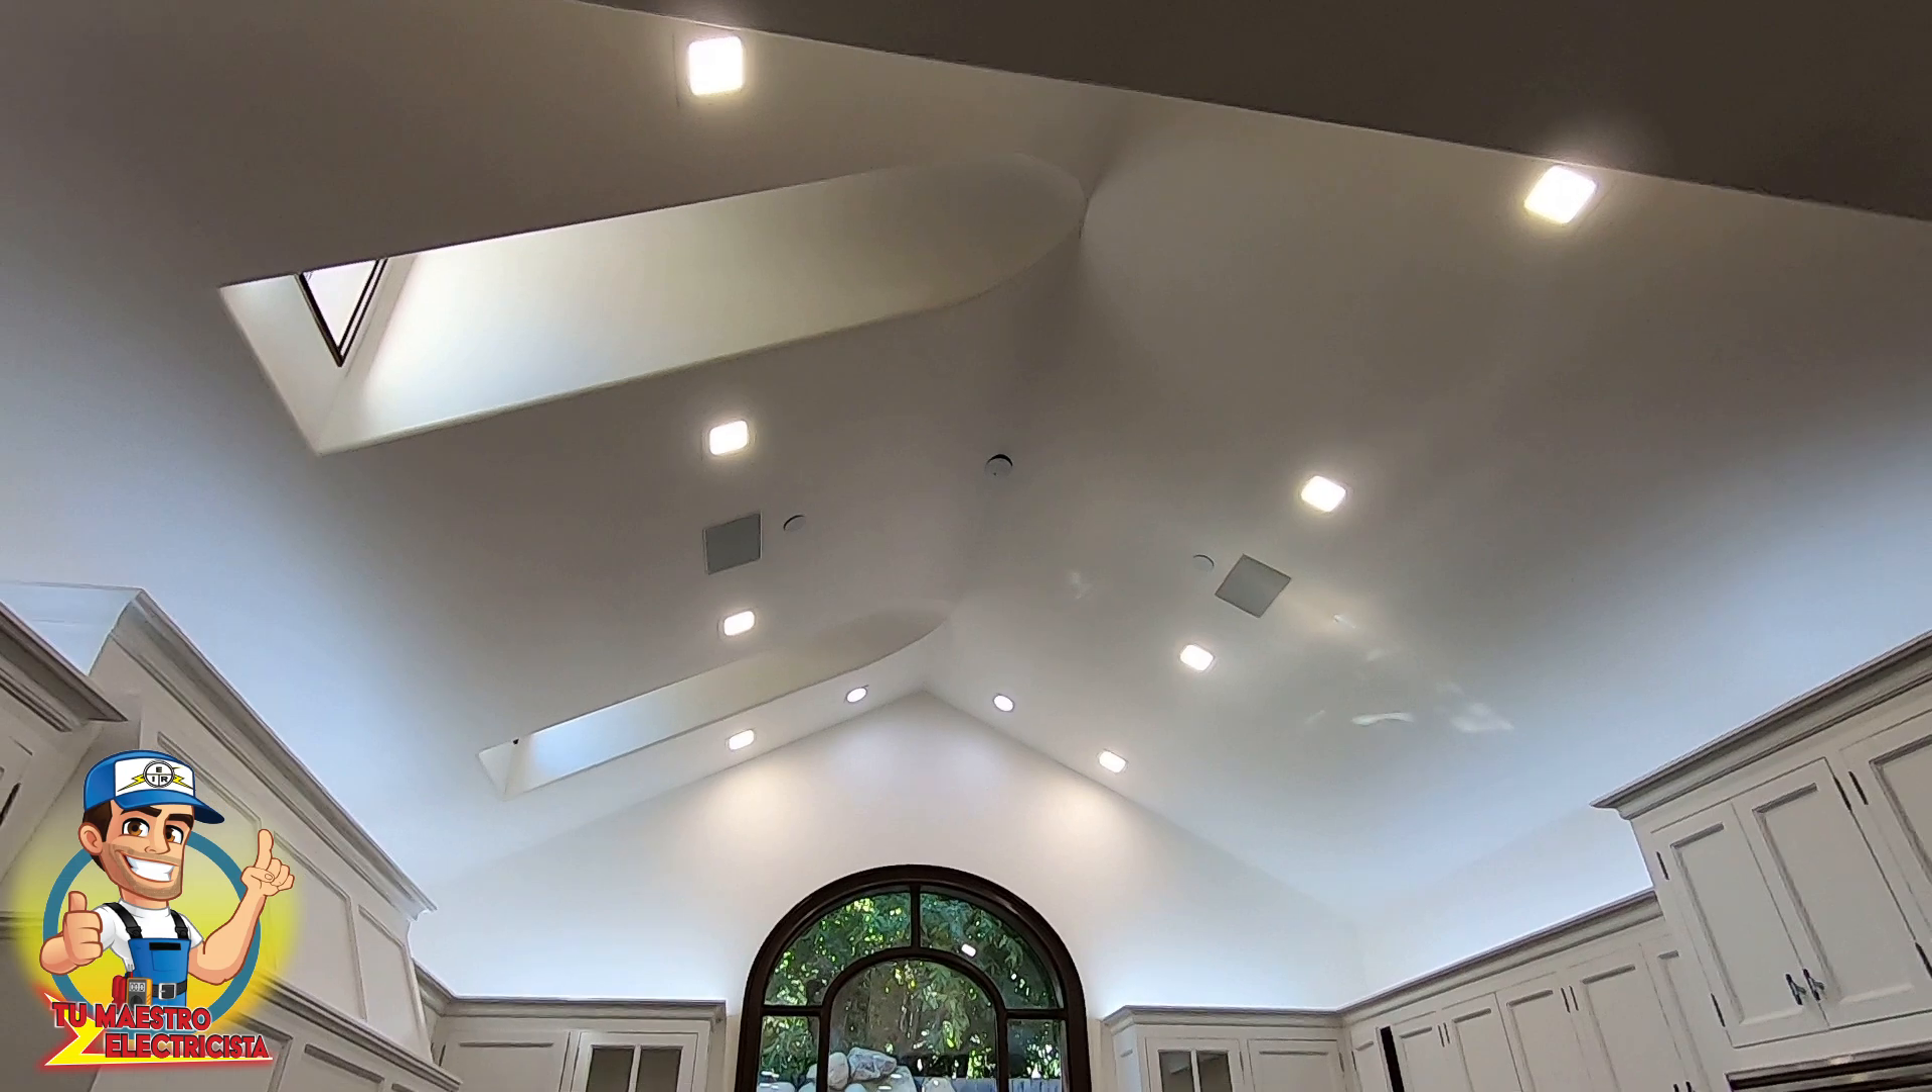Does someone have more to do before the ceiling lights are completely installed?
No.